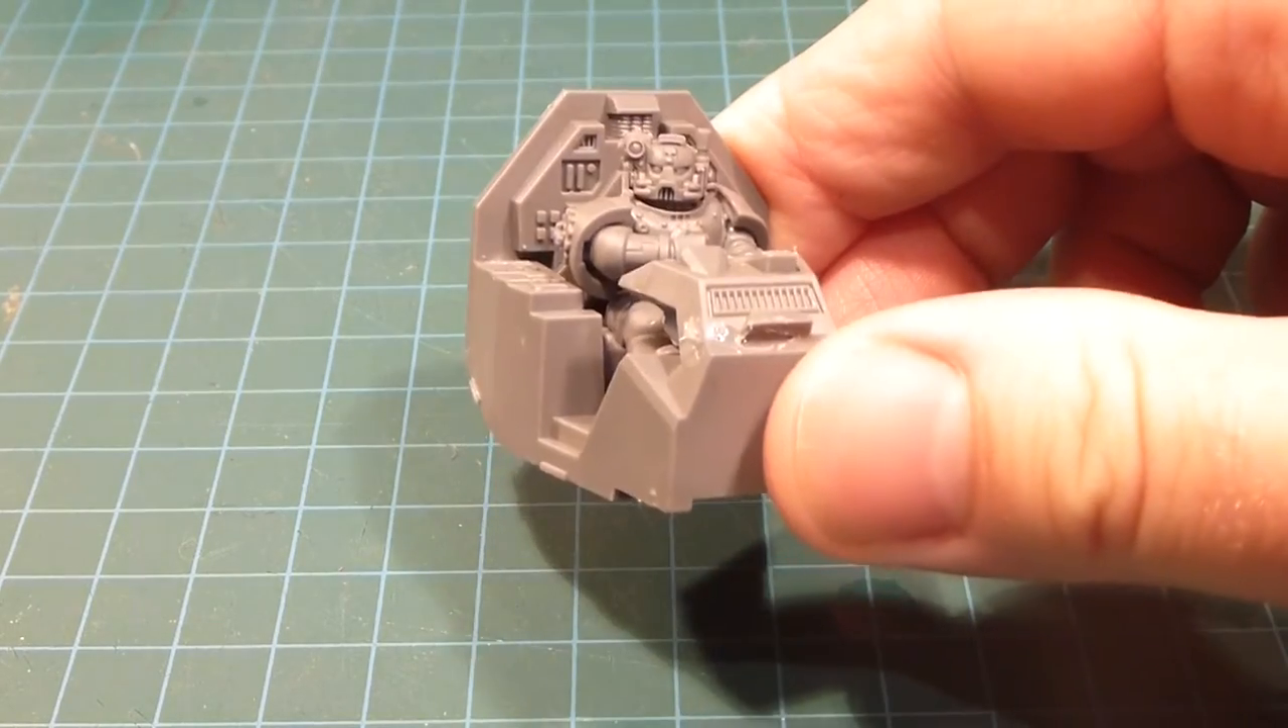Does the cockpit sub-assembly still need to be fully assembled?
No.